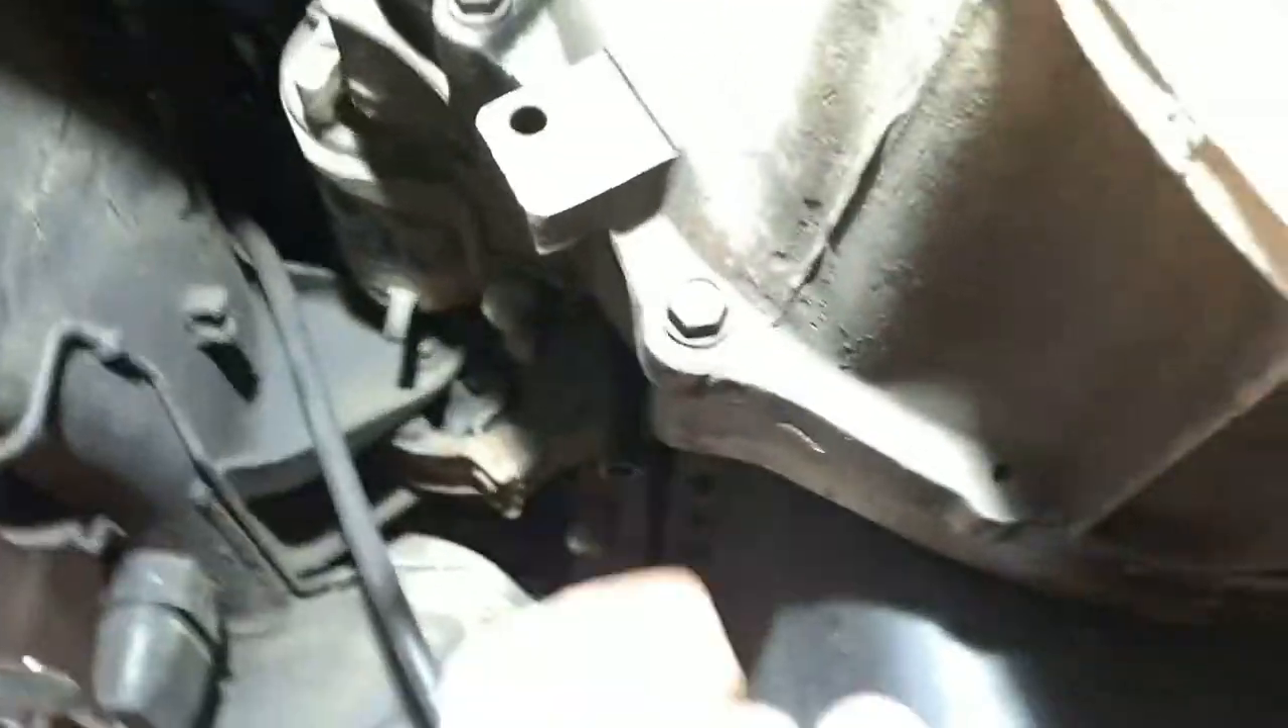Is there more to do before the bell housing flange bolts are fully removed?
Yes.